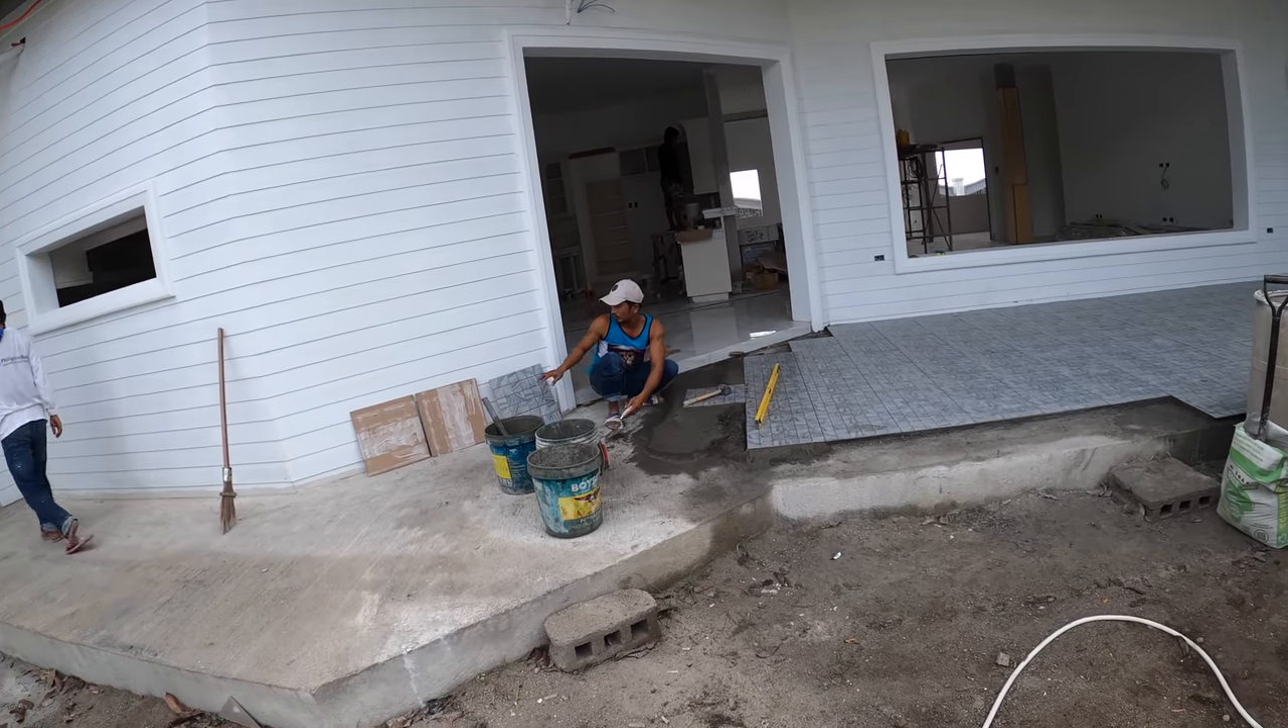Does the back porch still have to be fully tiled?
Yes.